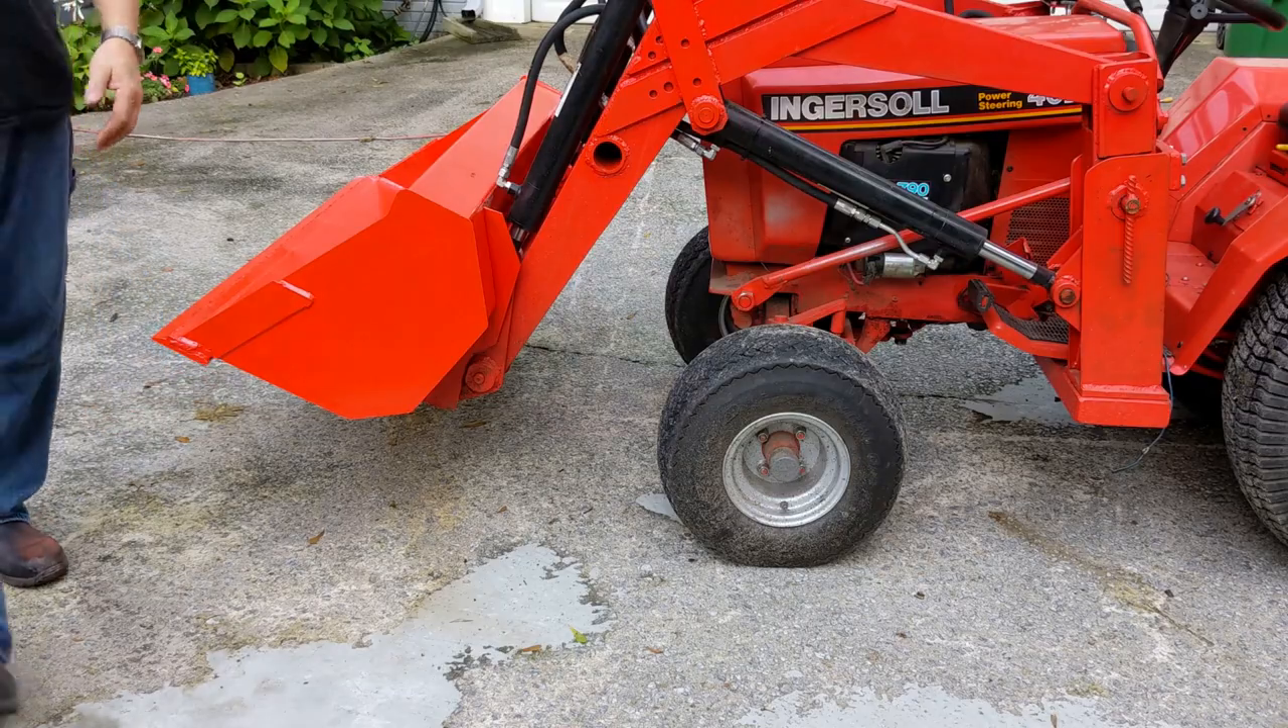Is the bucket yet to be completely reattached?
No.